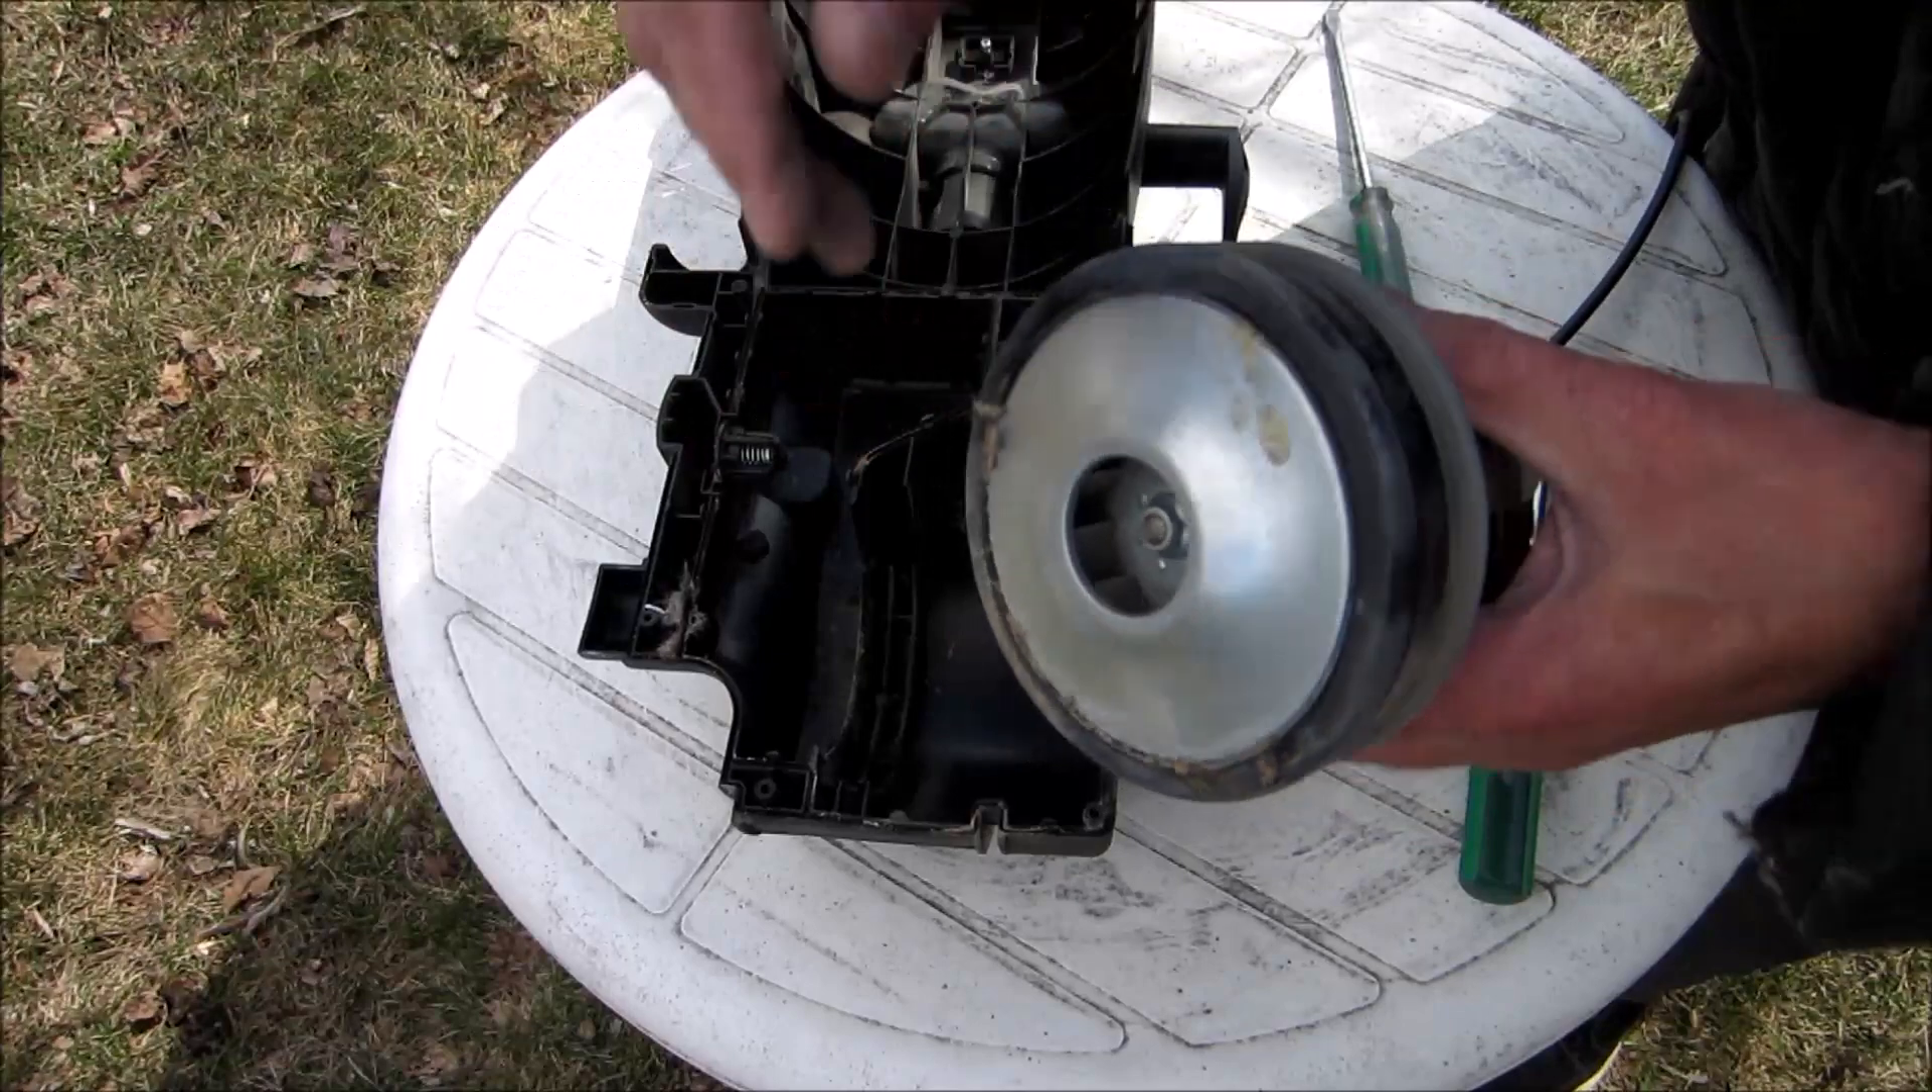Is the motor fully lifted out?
Yes.